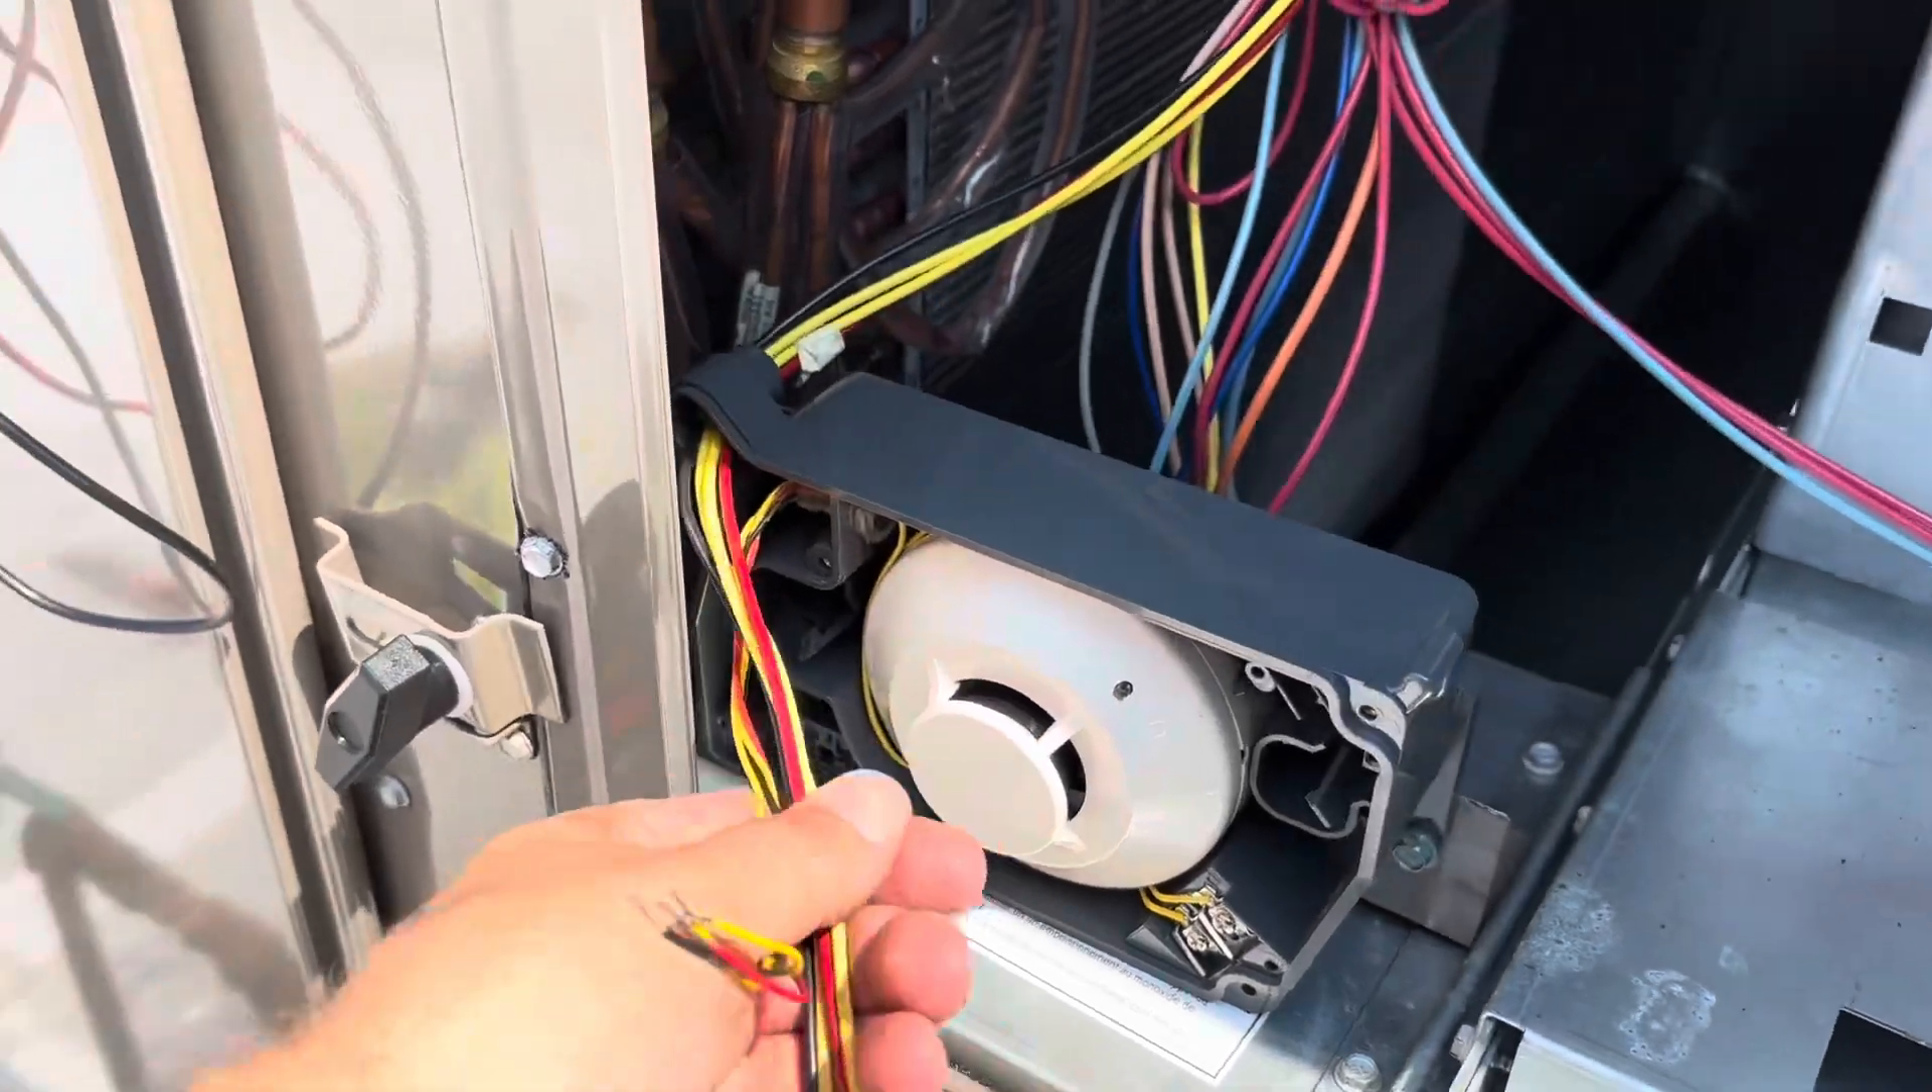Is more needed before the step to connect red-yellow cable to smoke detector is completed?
Yes.